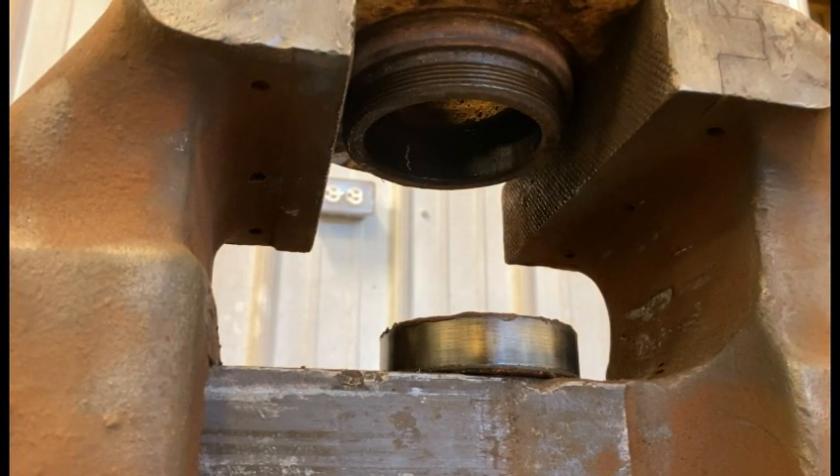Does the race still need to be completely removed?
No.